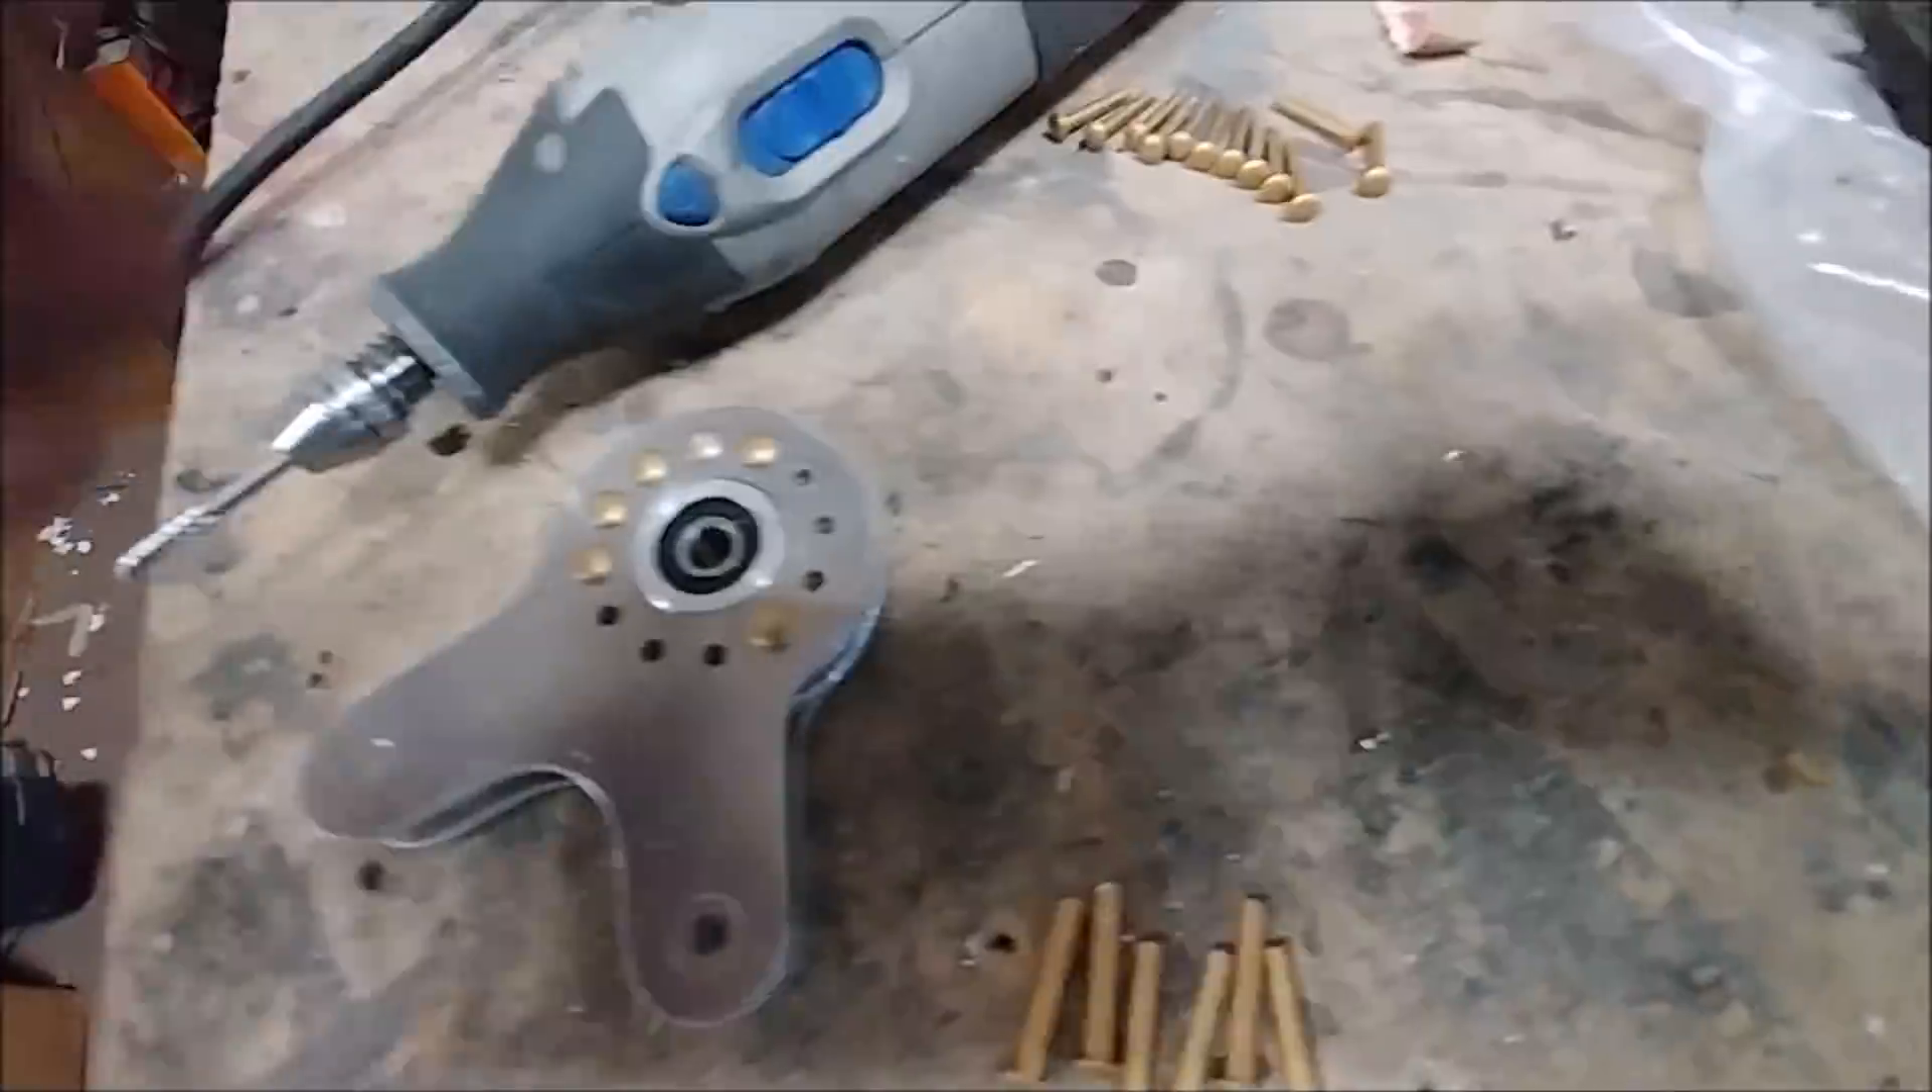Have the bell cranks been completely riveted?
No.